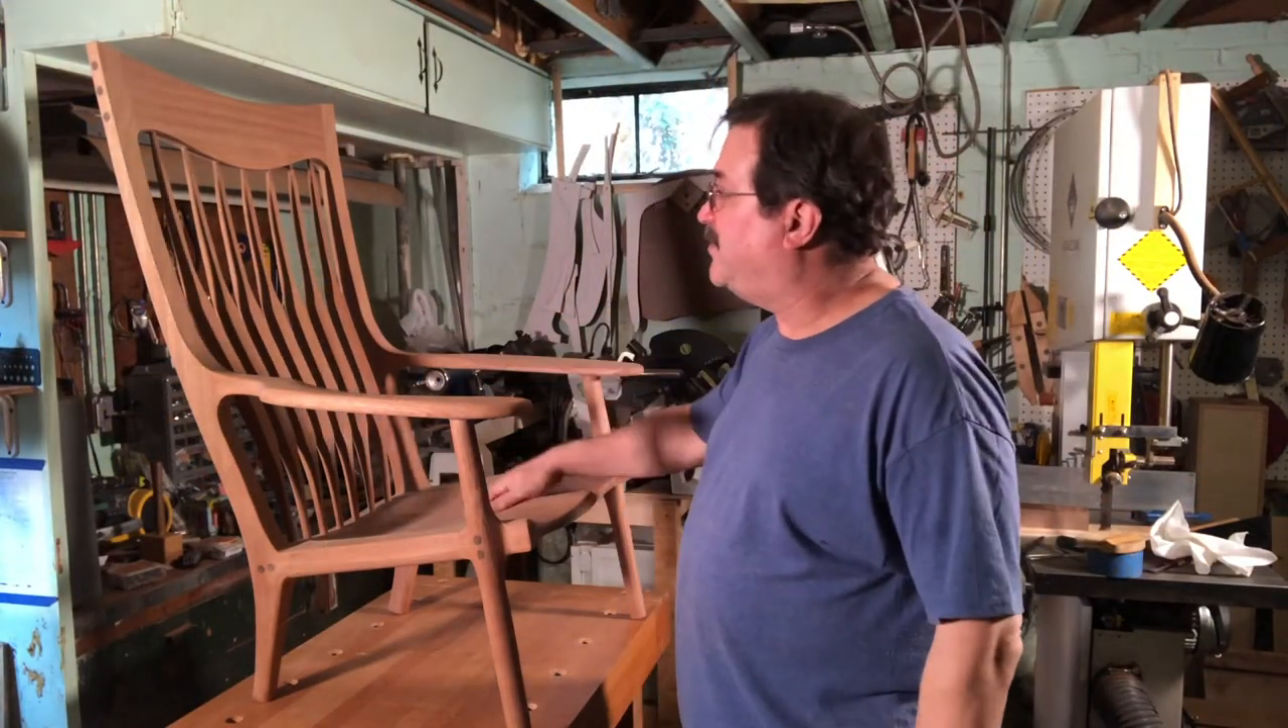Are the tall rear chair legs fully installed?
Yes.